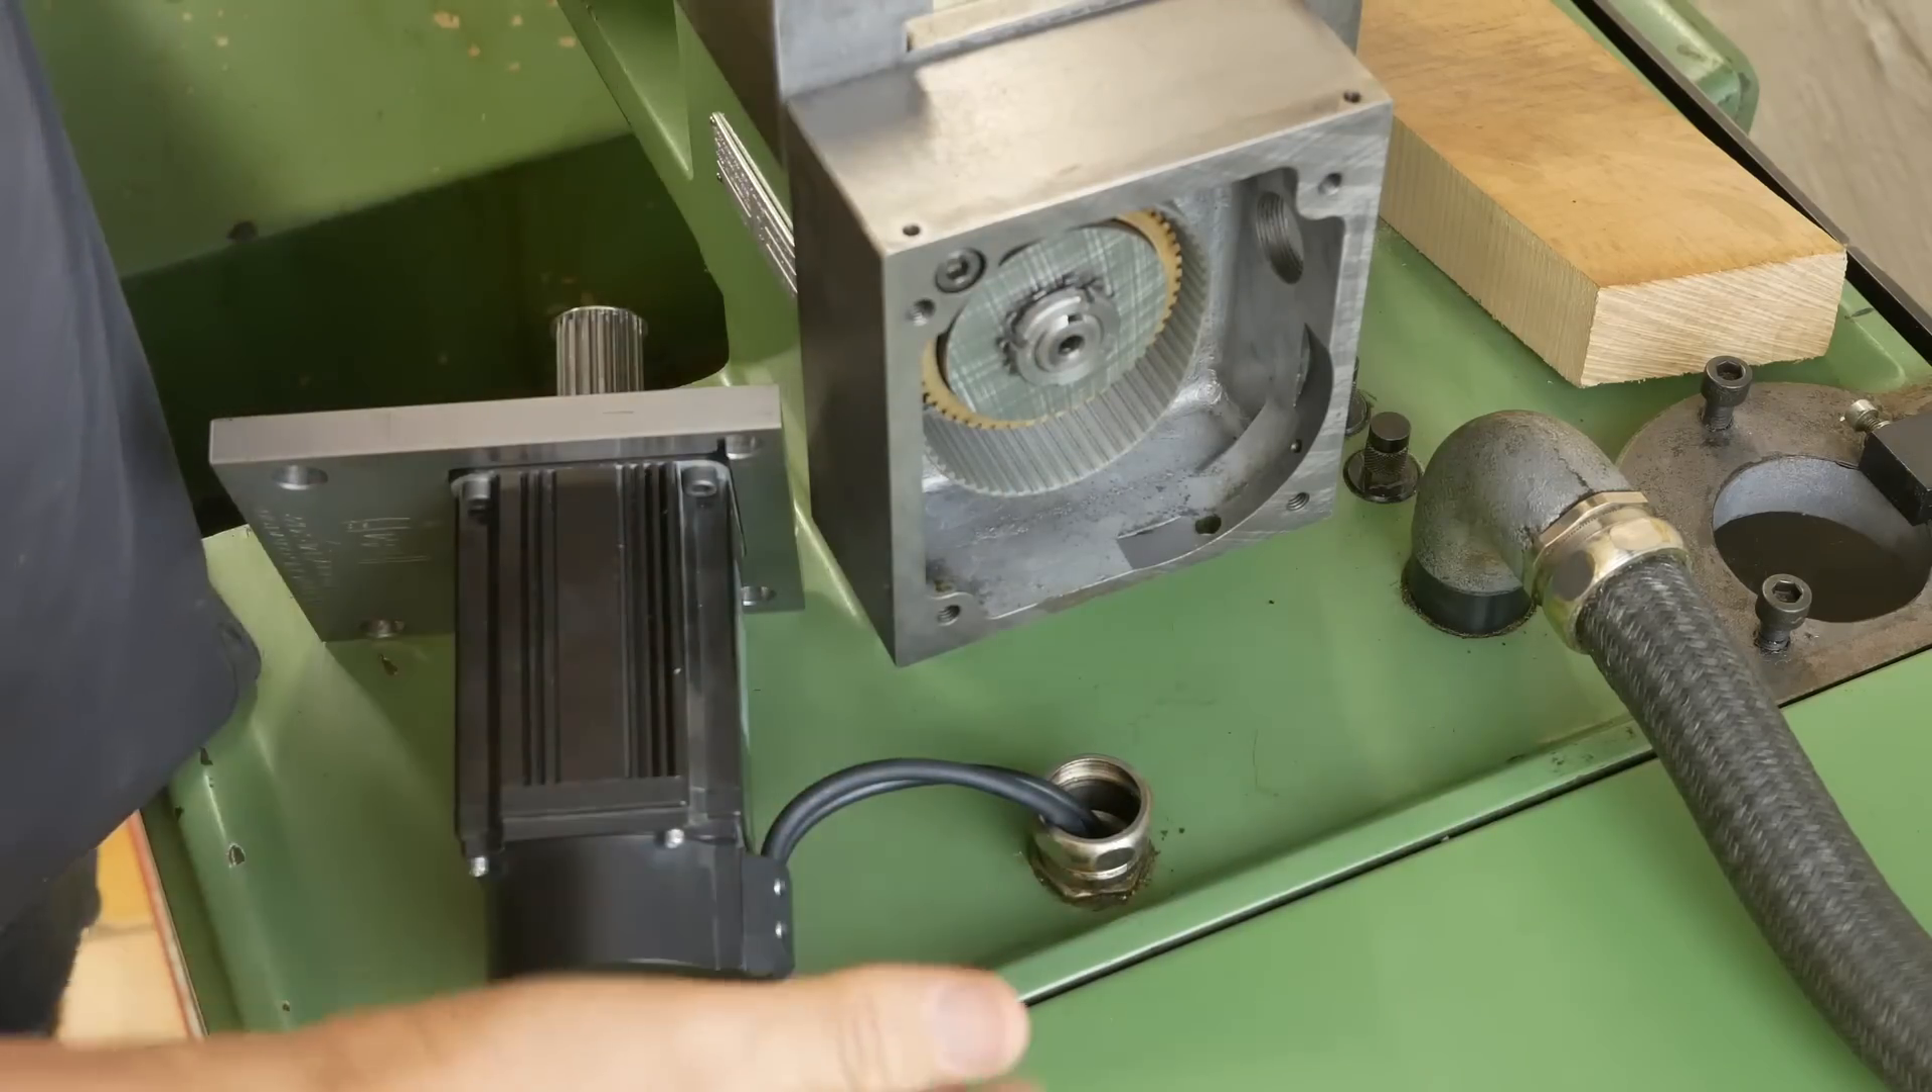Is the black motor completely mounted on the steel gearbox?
No.